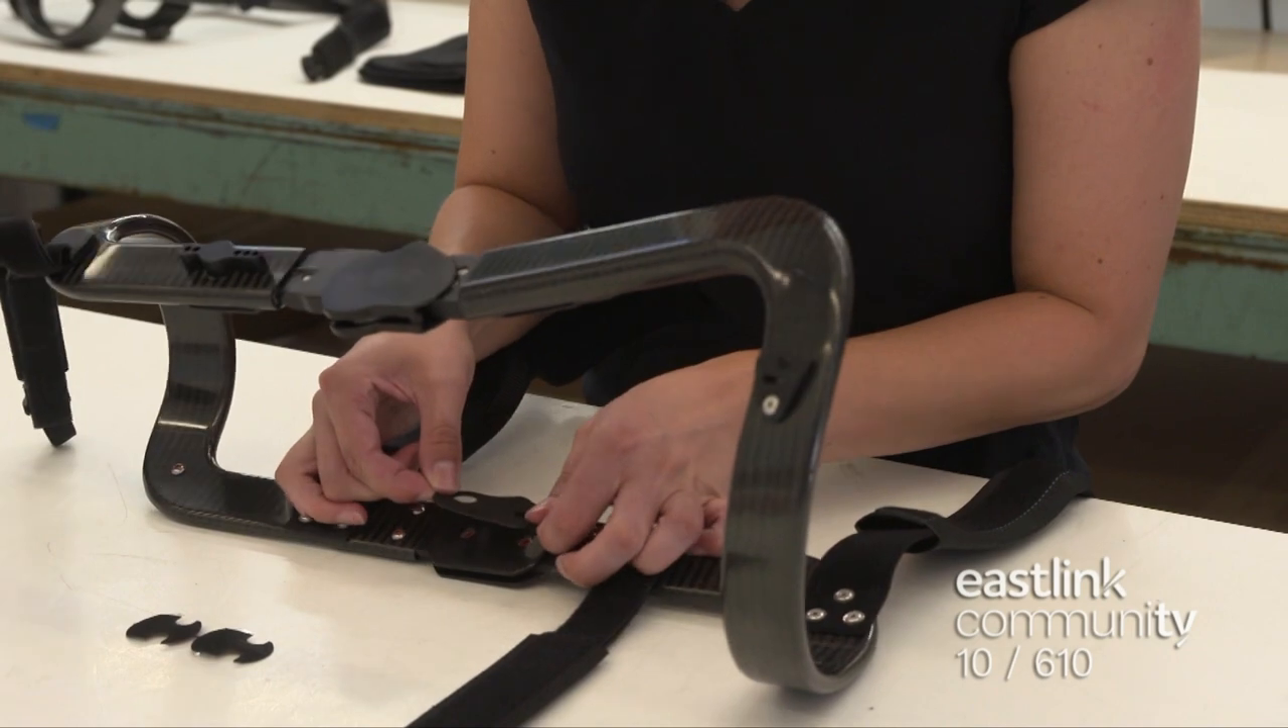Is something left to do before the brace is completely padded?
Yes.